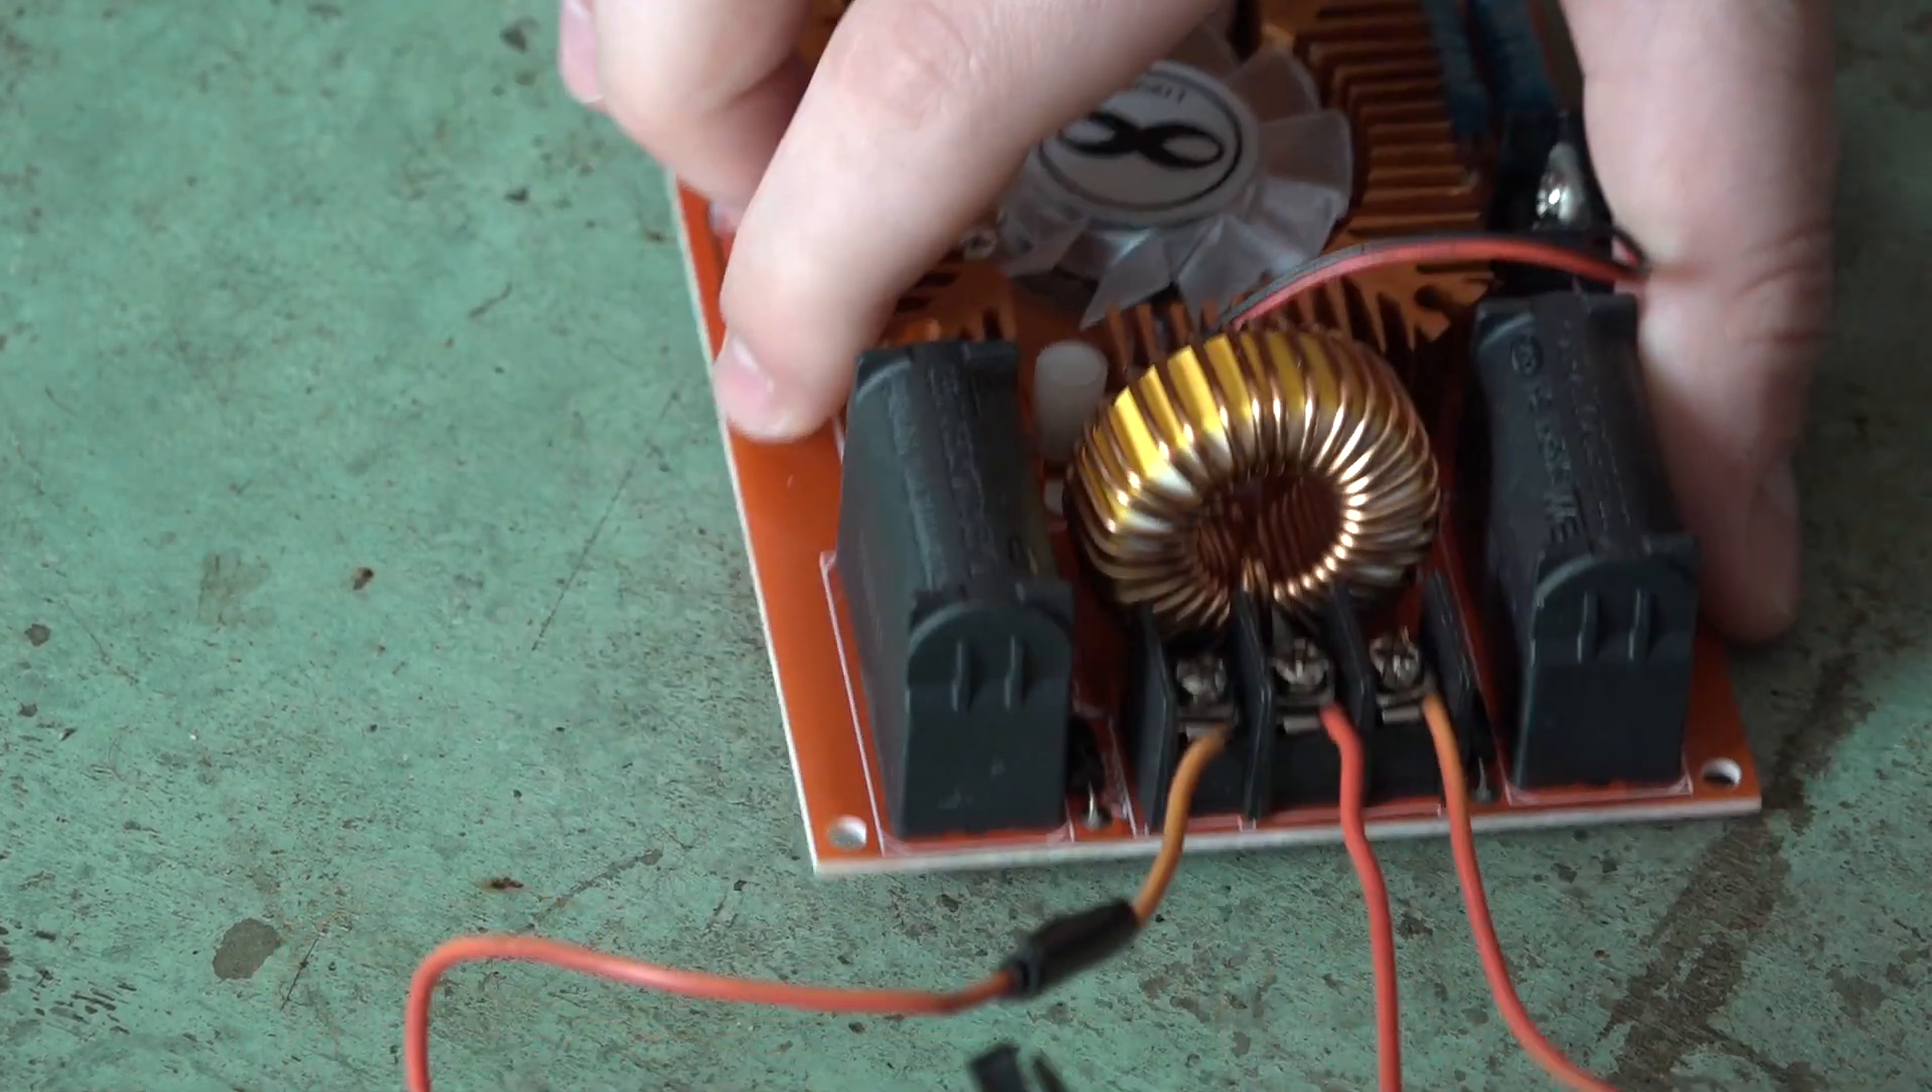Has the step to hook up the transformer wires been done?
Yes.